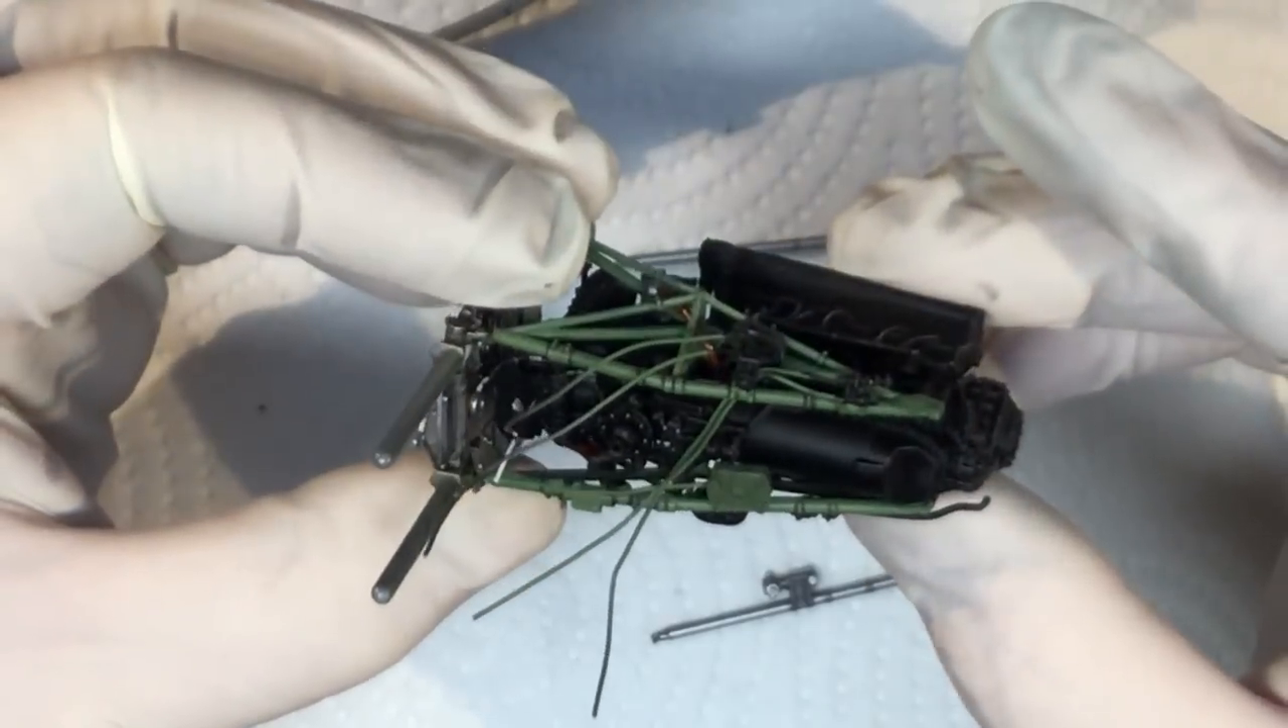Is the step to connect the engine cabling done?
No.